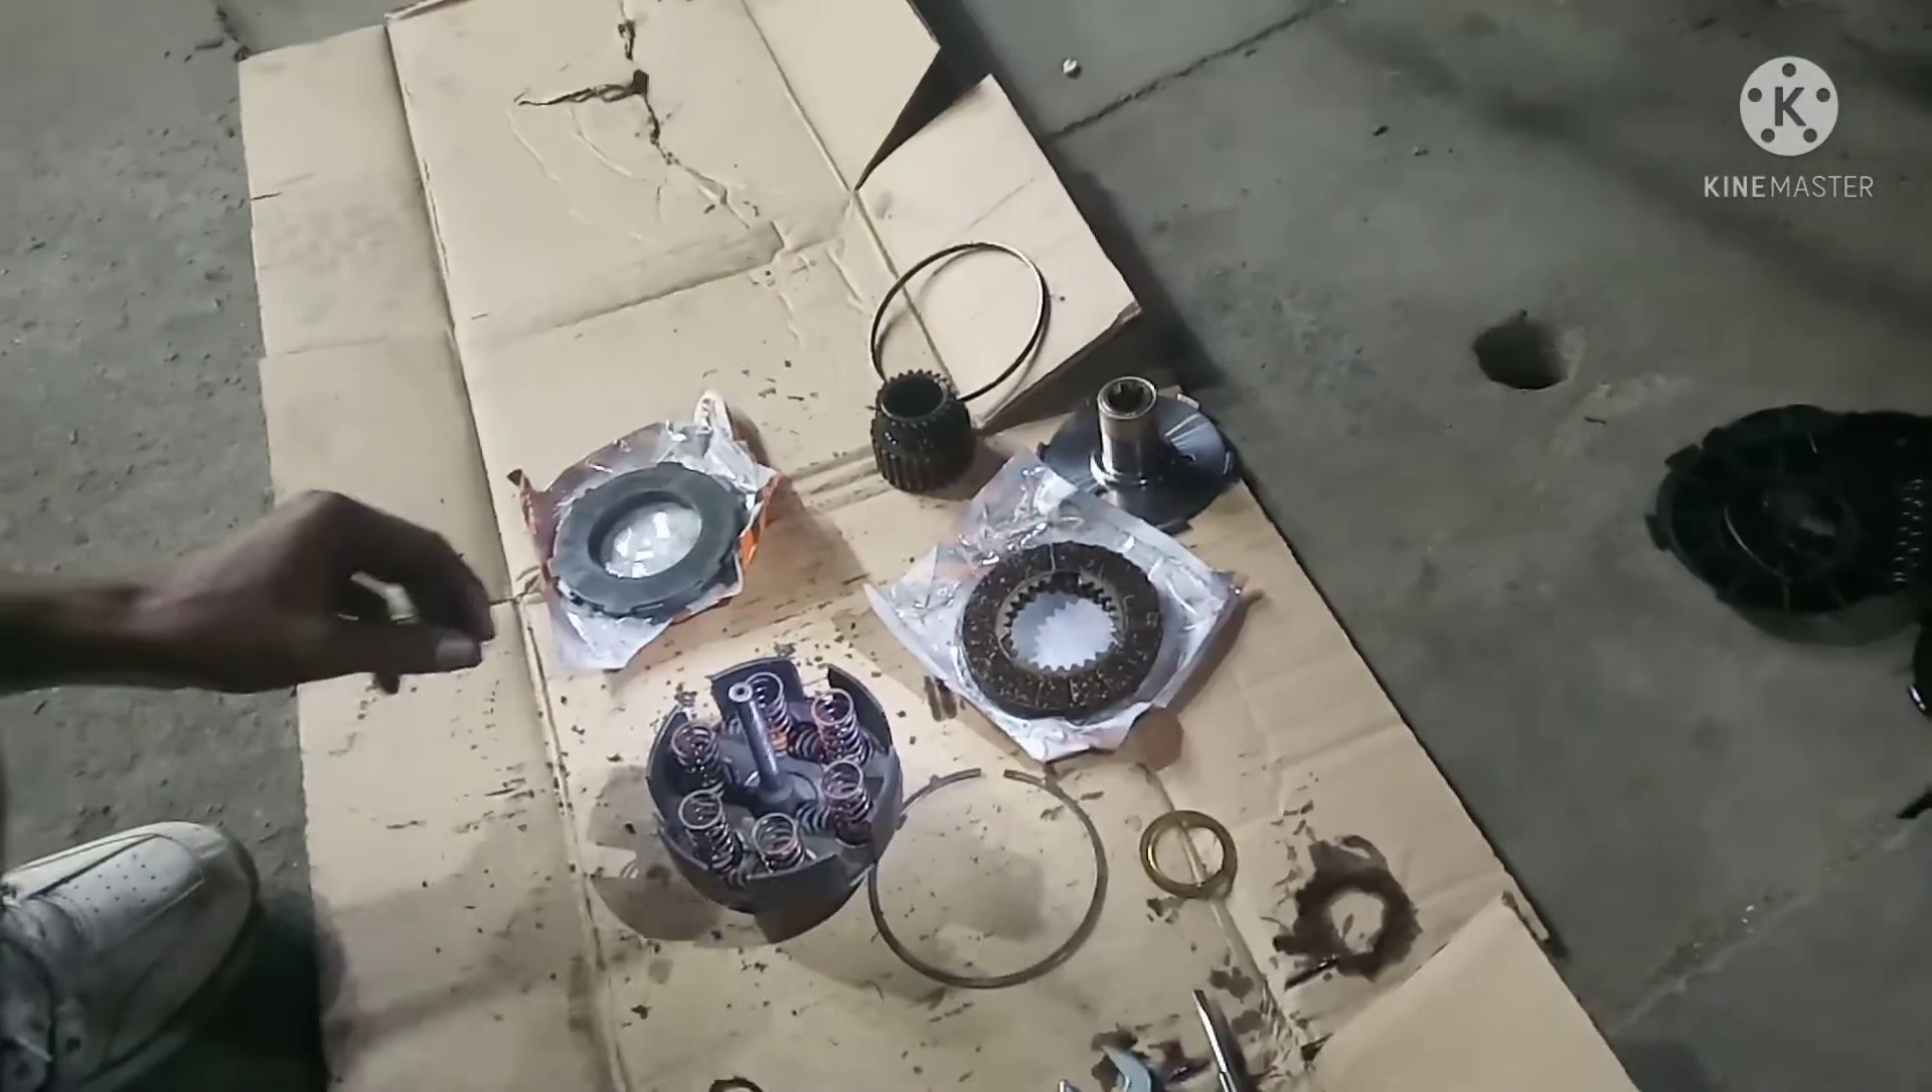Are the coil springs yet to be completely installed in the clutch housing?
No.